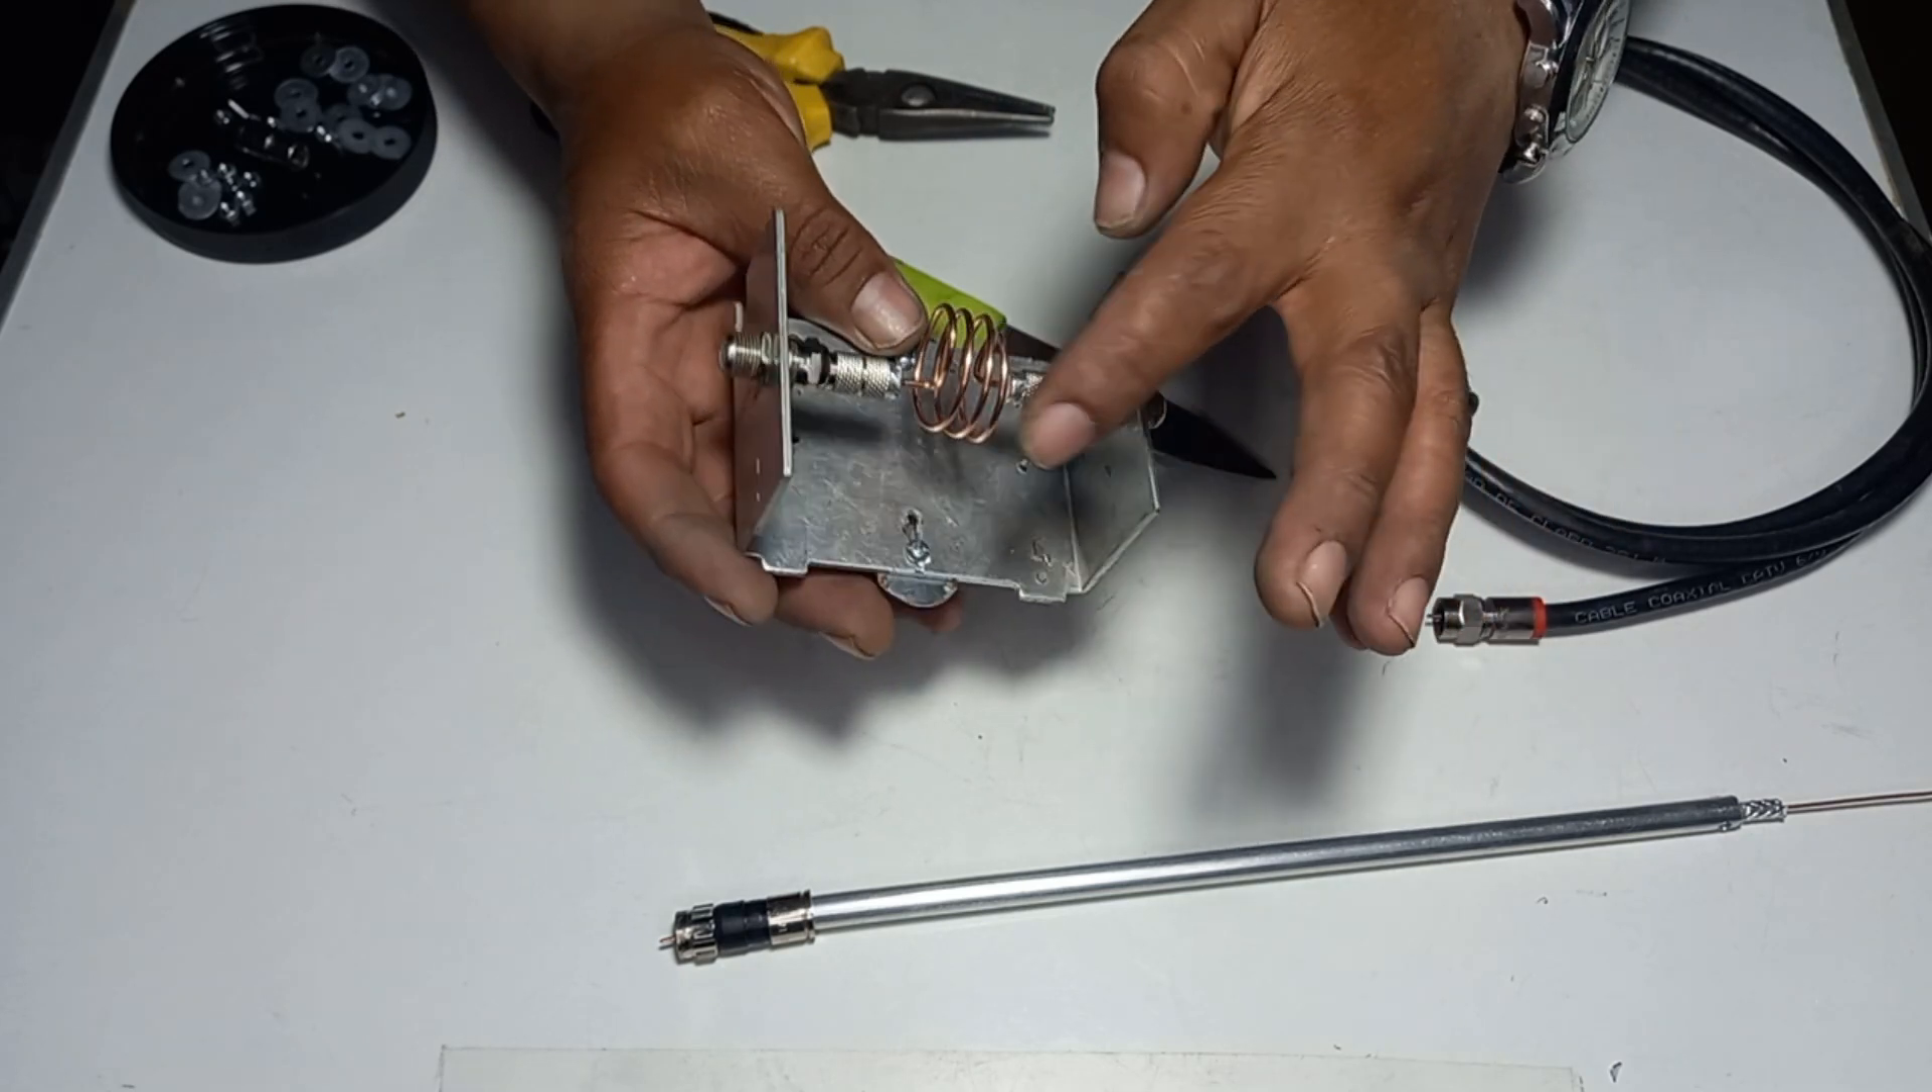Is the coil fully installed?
Yes.